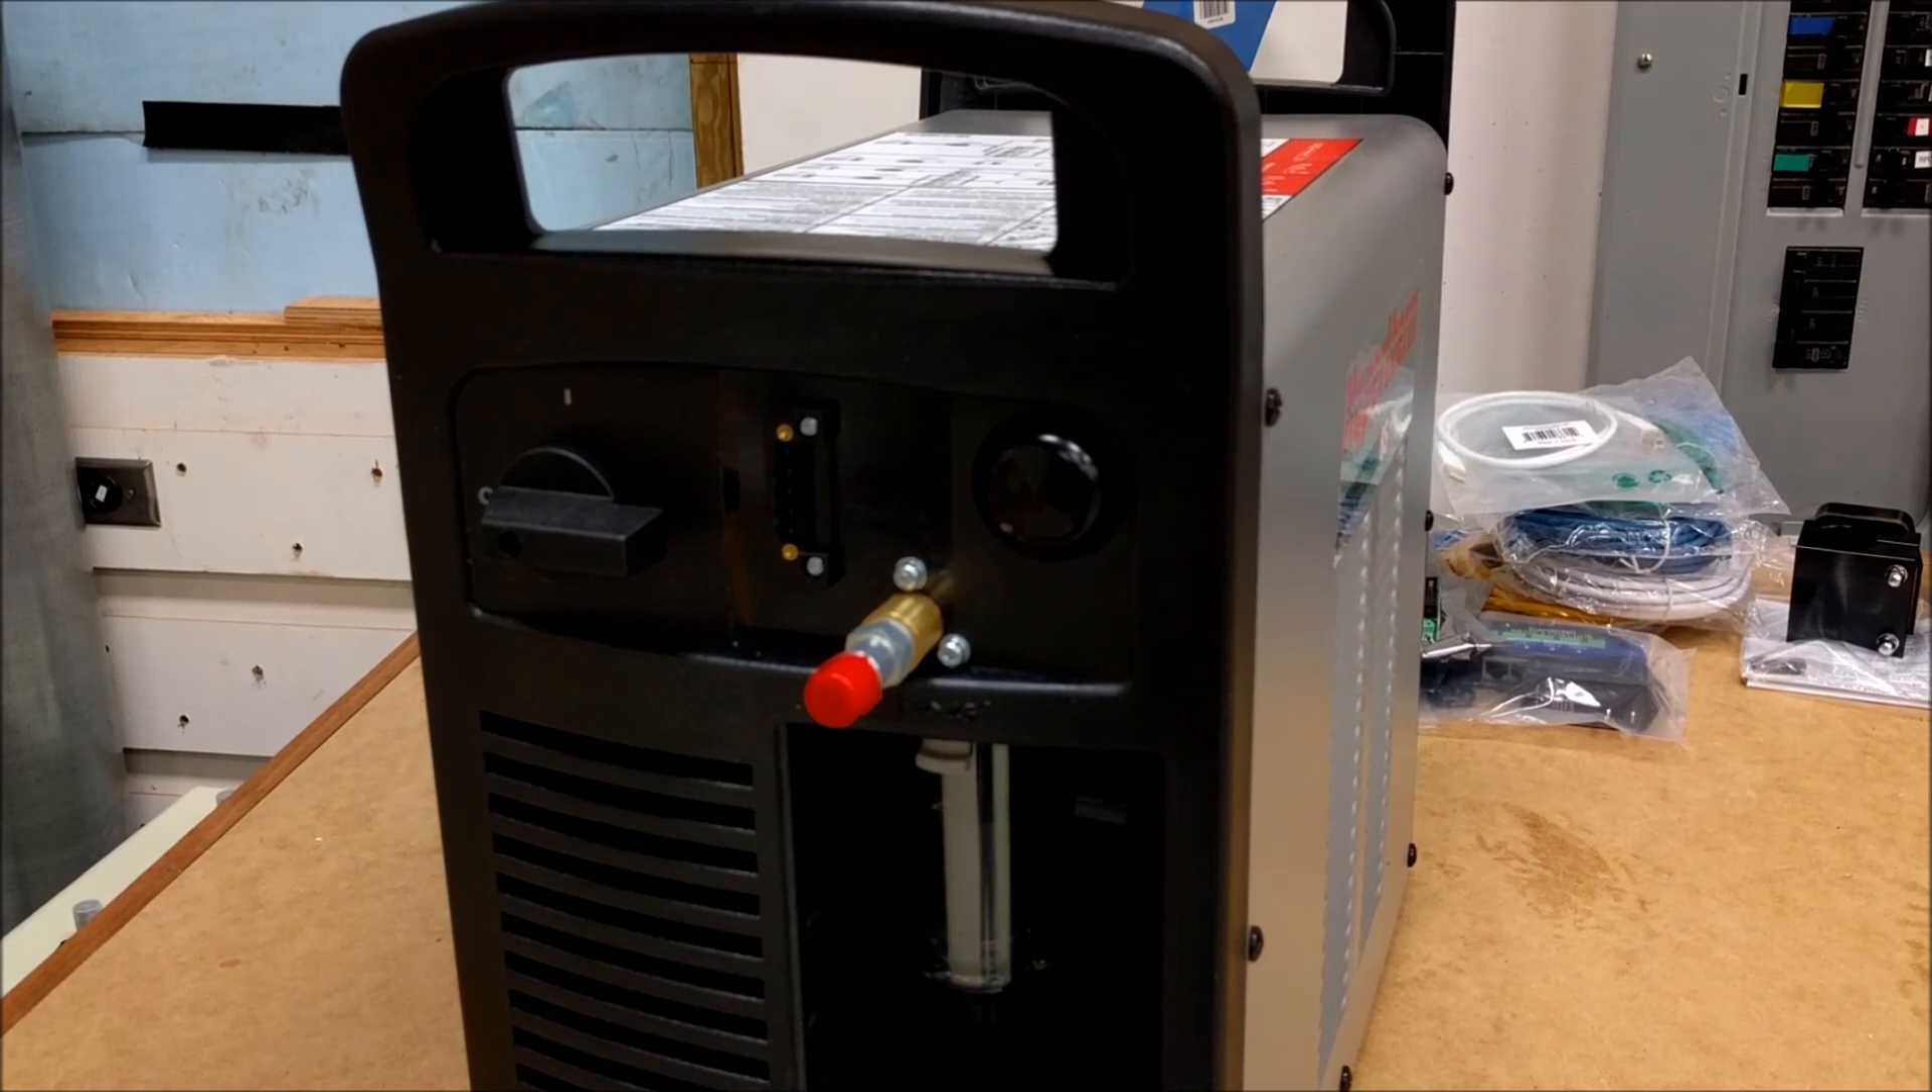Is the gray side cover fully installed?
Yes.